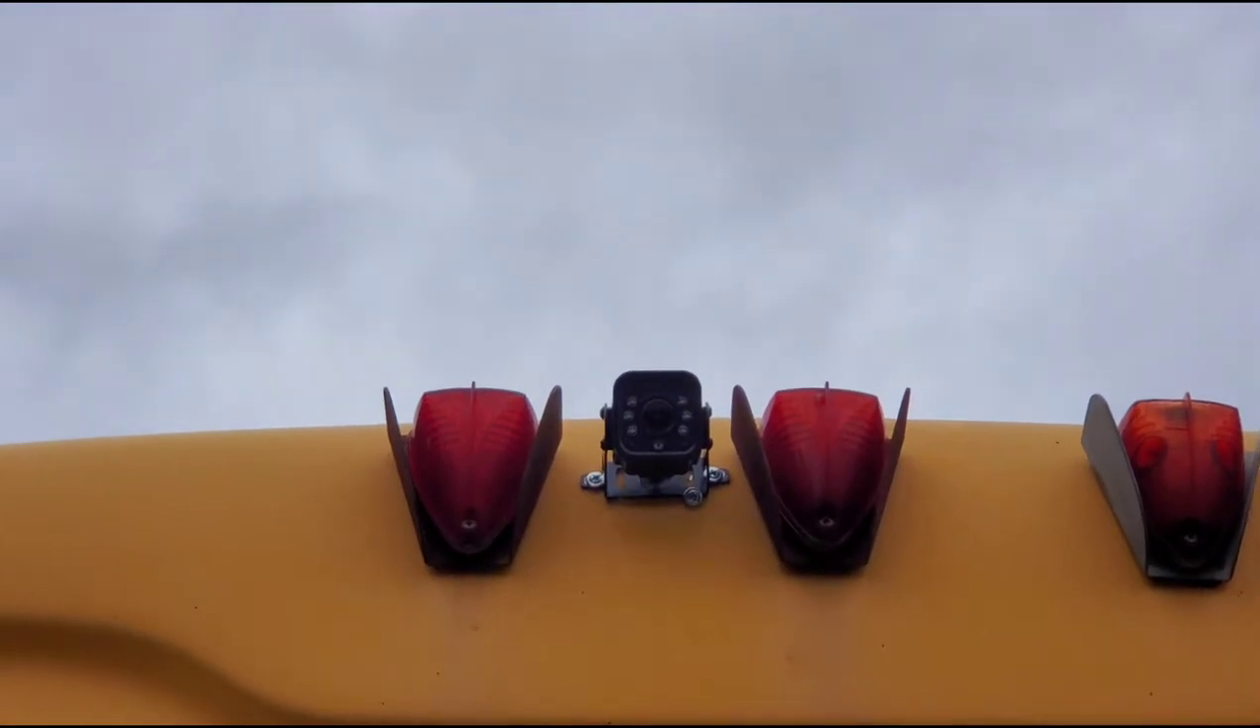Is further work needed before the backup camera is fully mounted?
No.